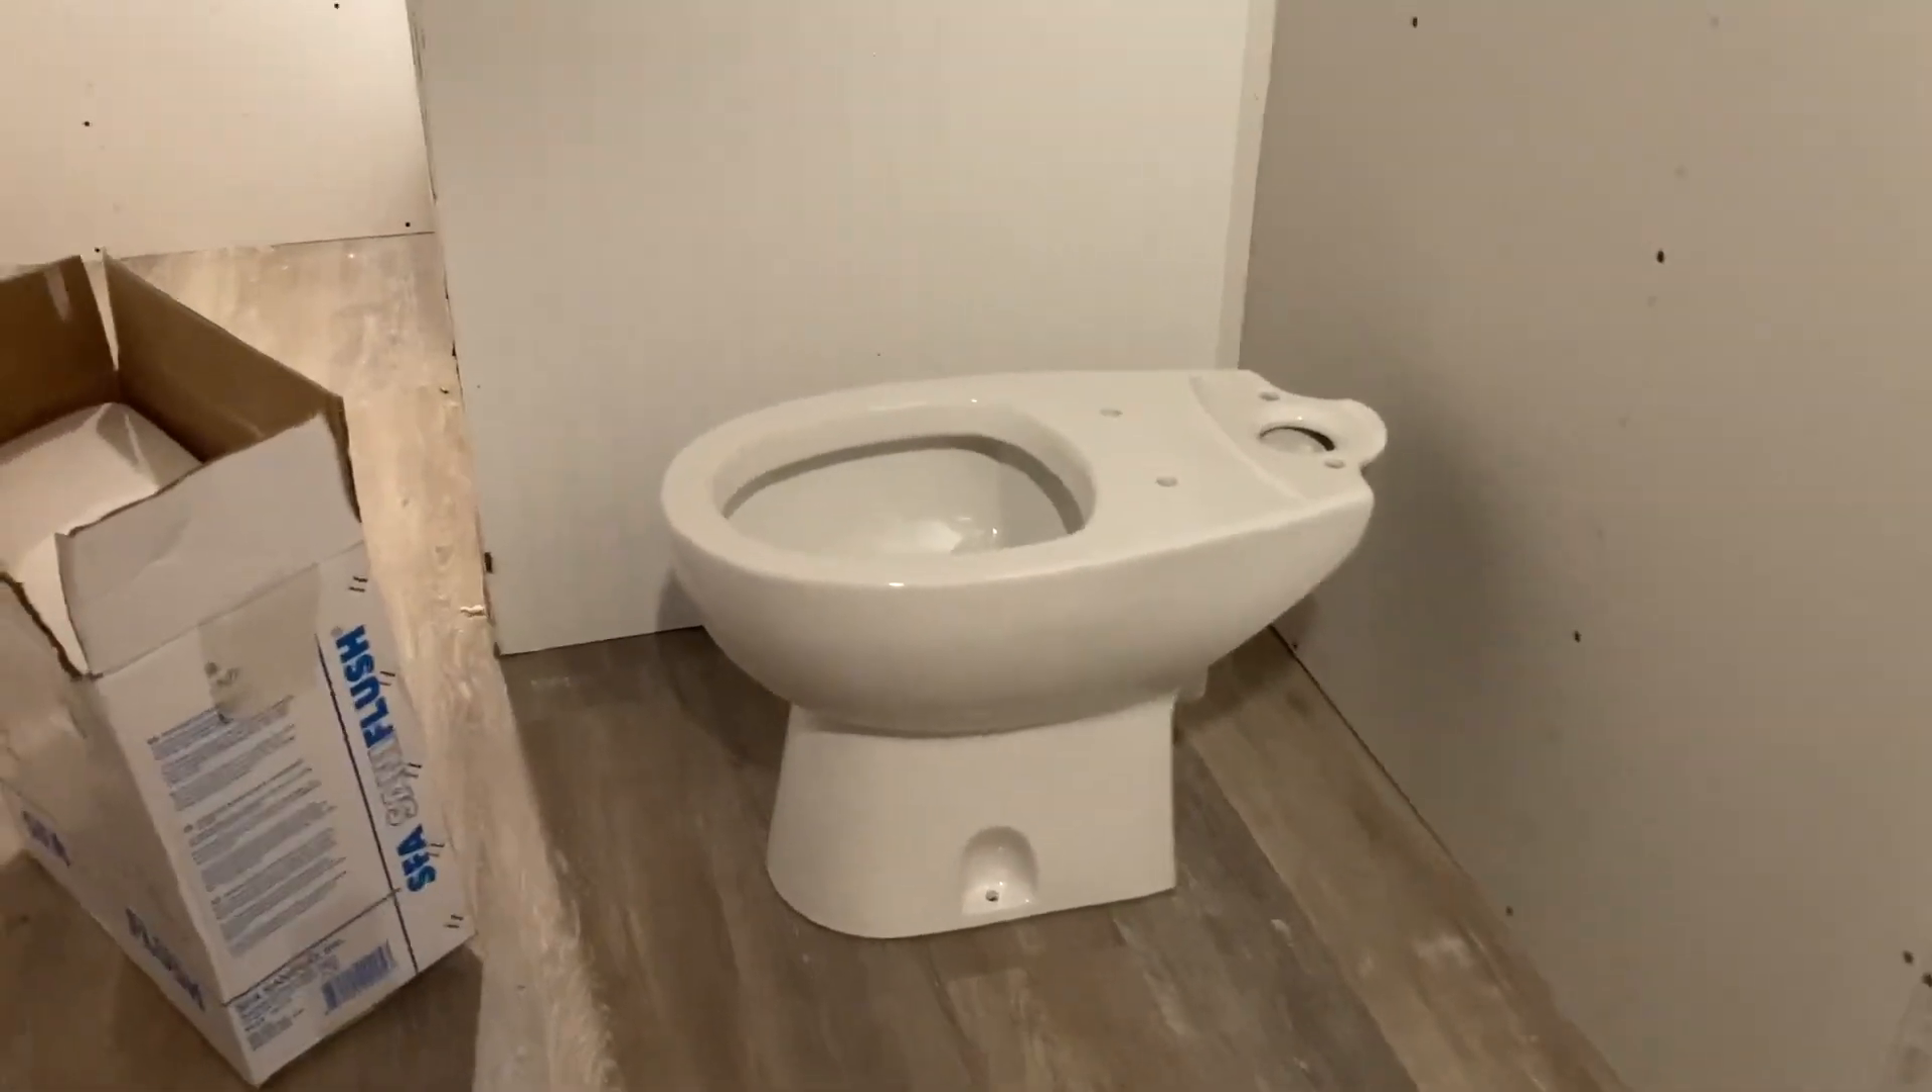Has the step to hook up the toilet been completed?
No.